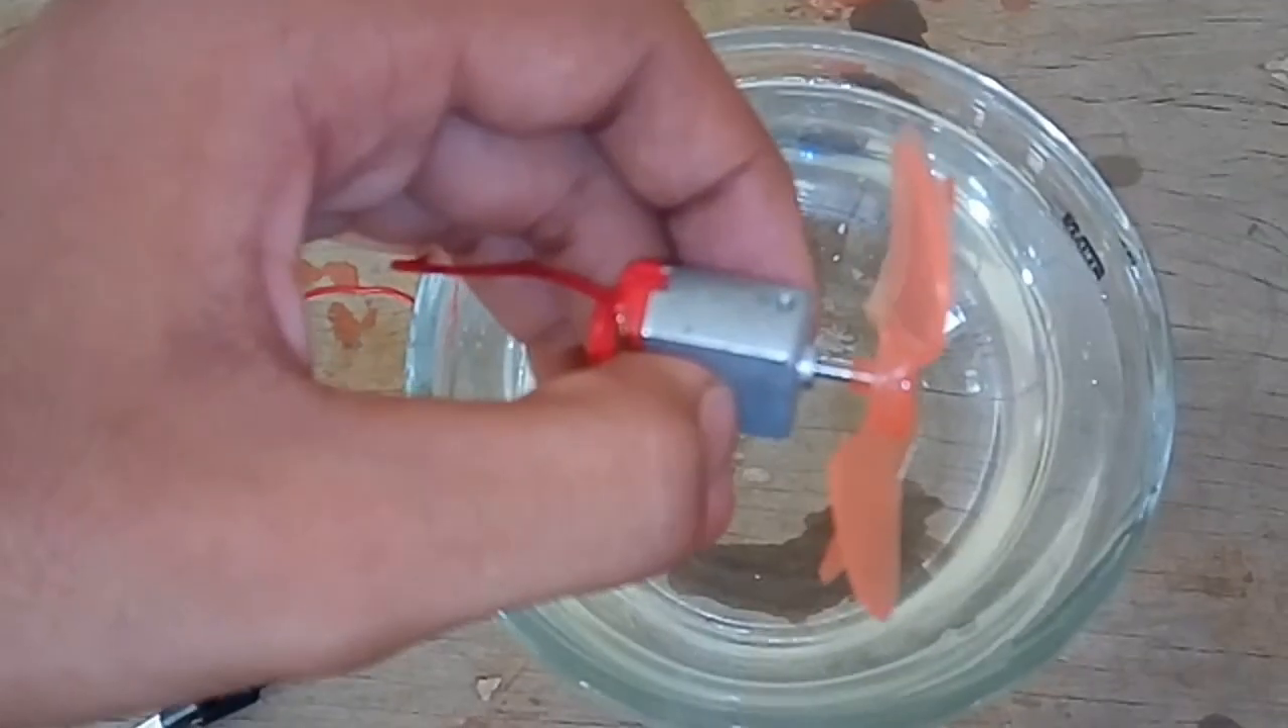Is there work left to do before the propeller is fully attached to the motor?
No.